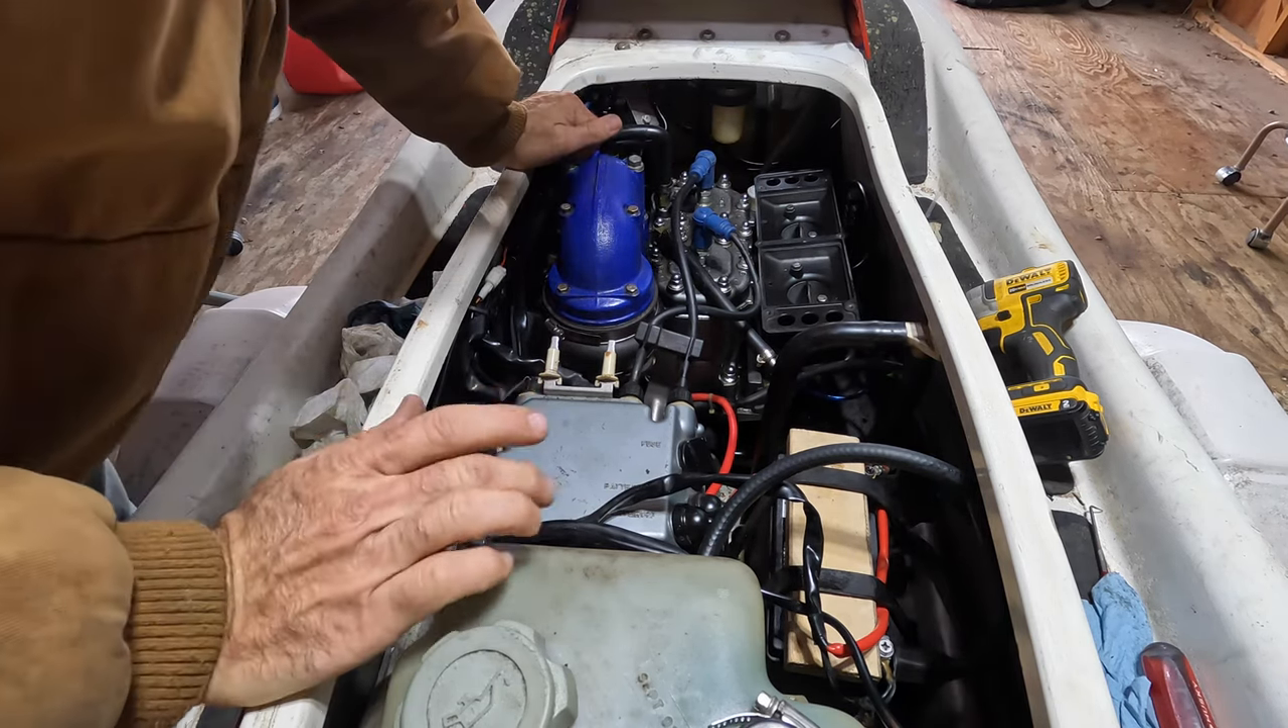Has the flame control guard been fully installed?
No.